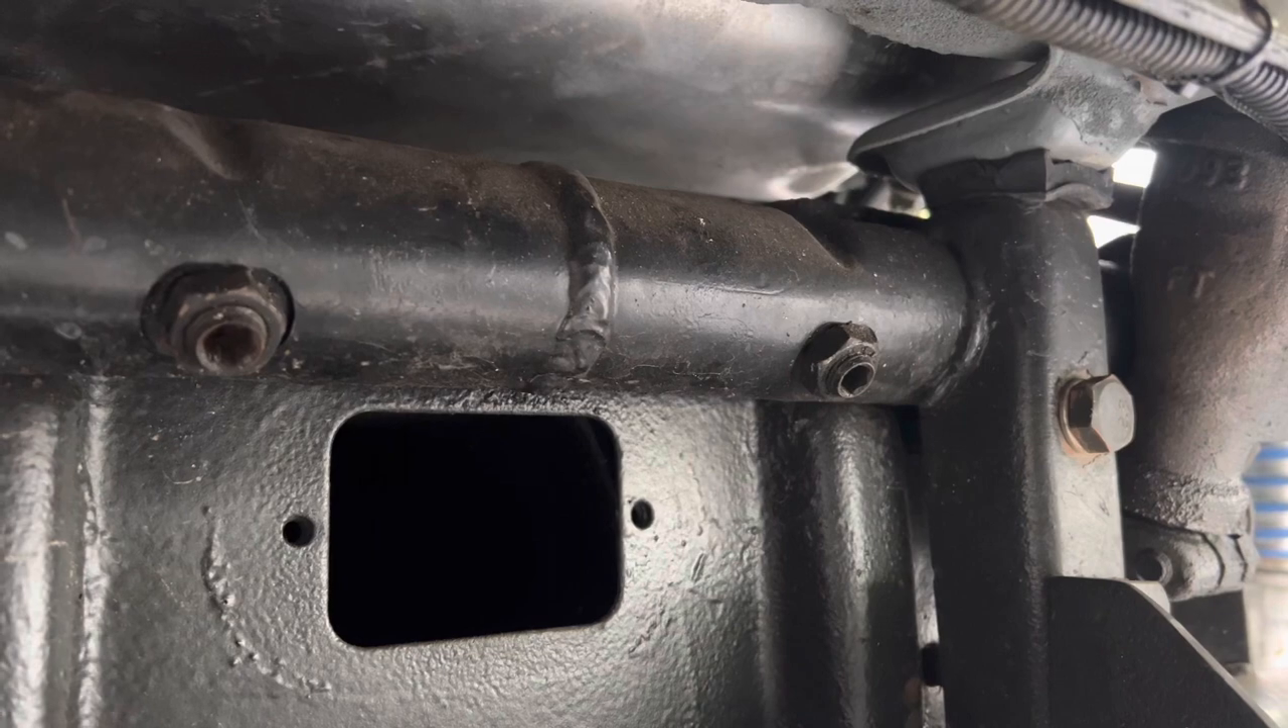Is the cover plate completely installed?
No.